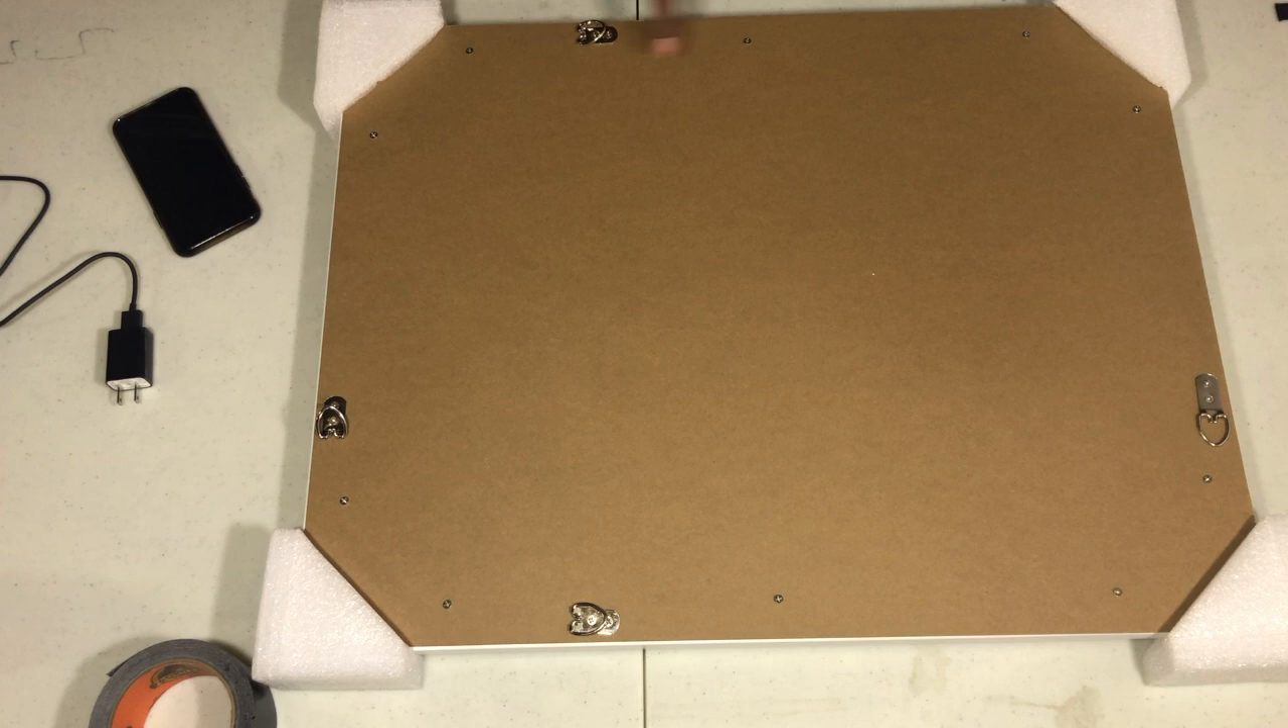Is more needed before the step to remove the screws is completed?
Yes.